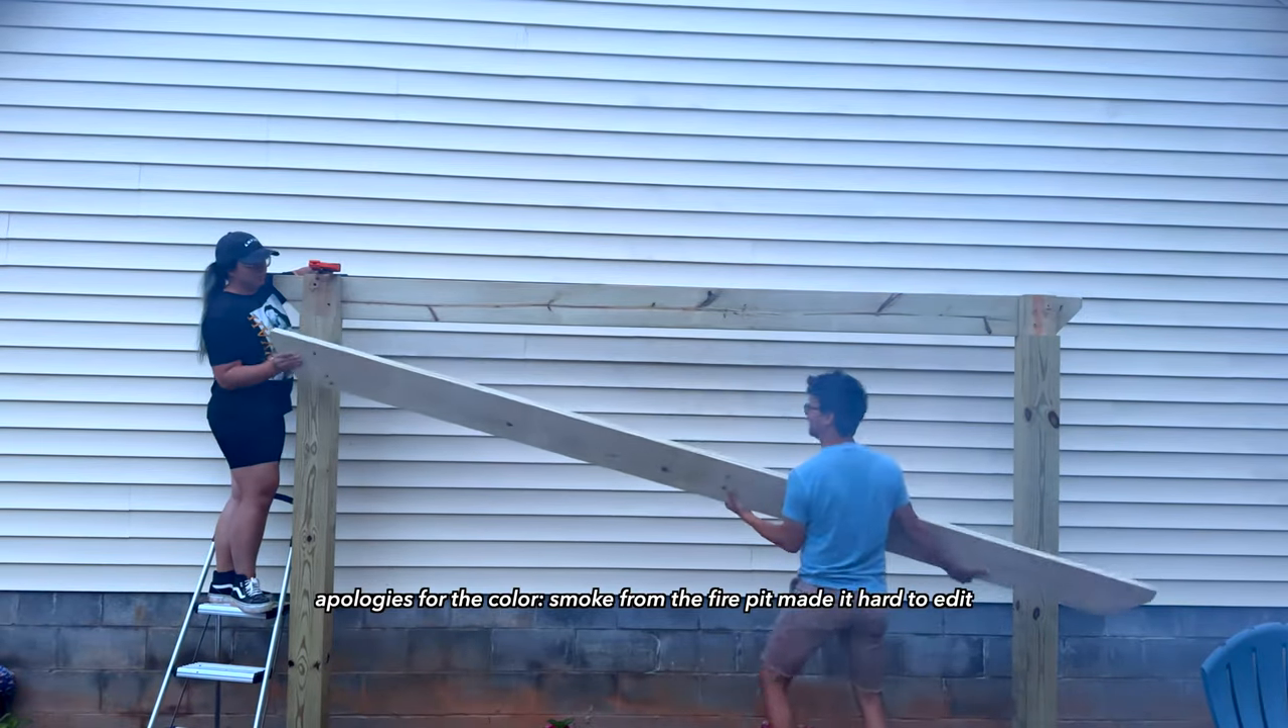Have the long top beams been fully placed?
No.